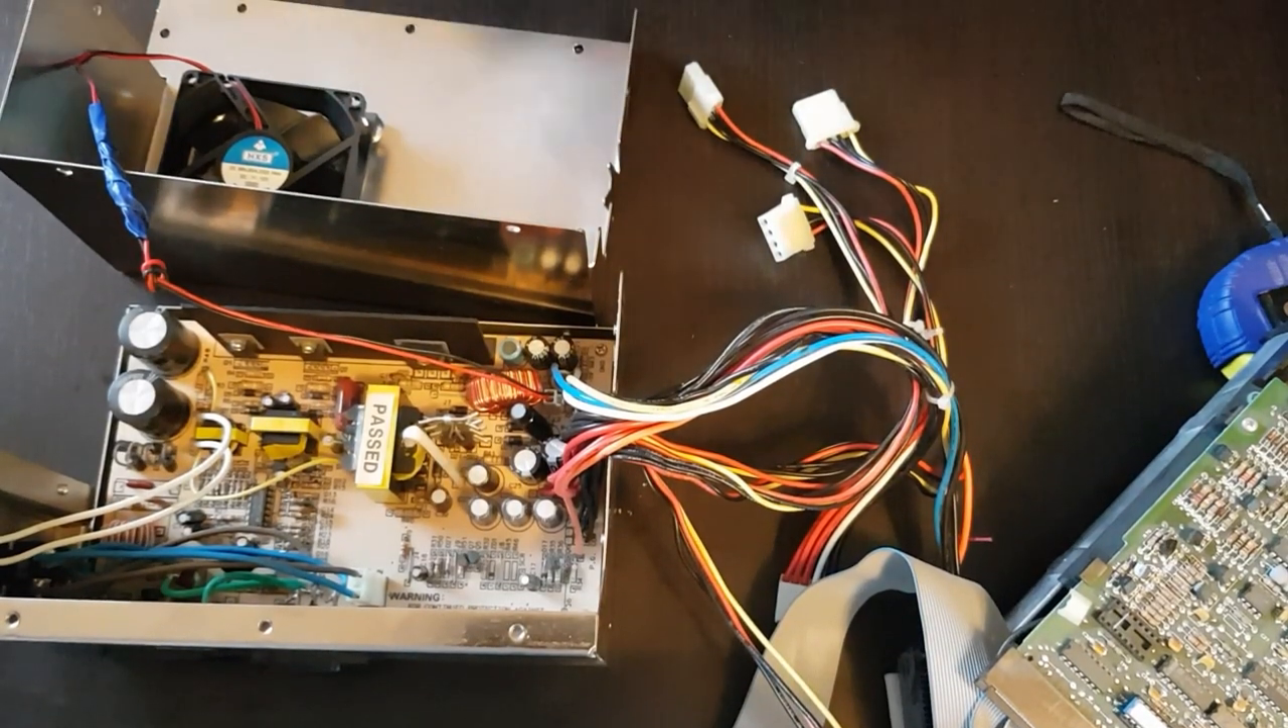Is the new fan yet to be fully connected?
No.